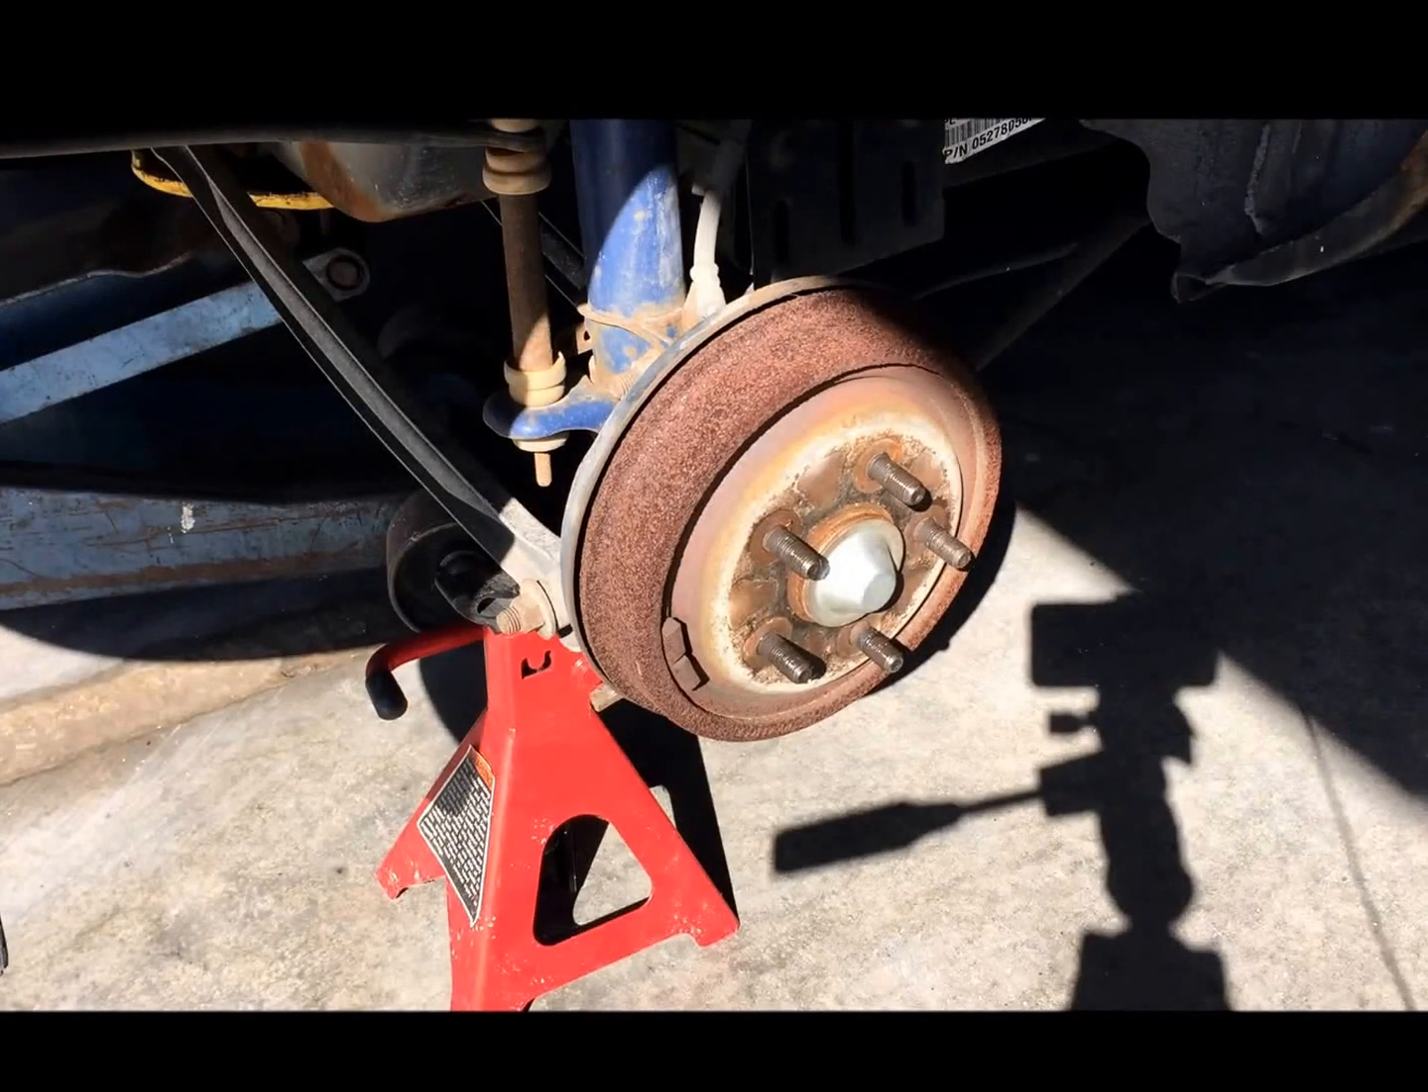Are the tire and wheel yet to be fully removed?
No.